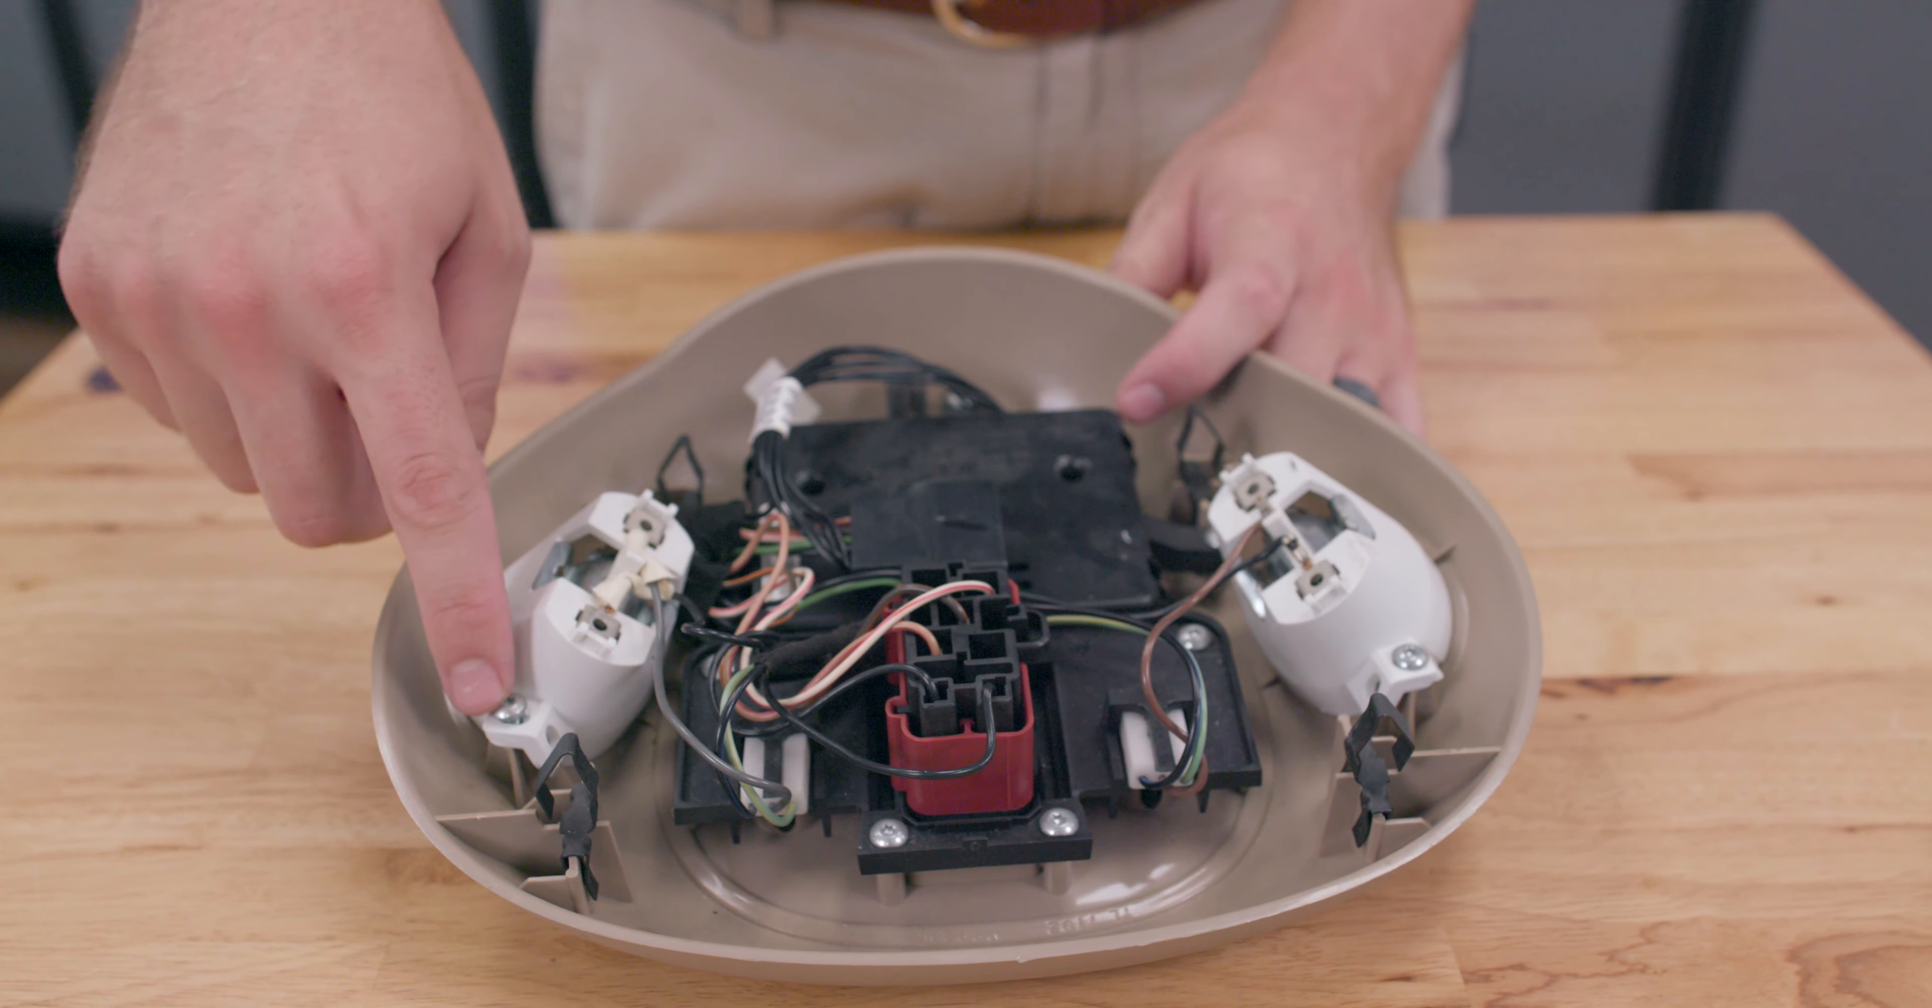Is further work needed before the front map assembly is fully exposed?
No.